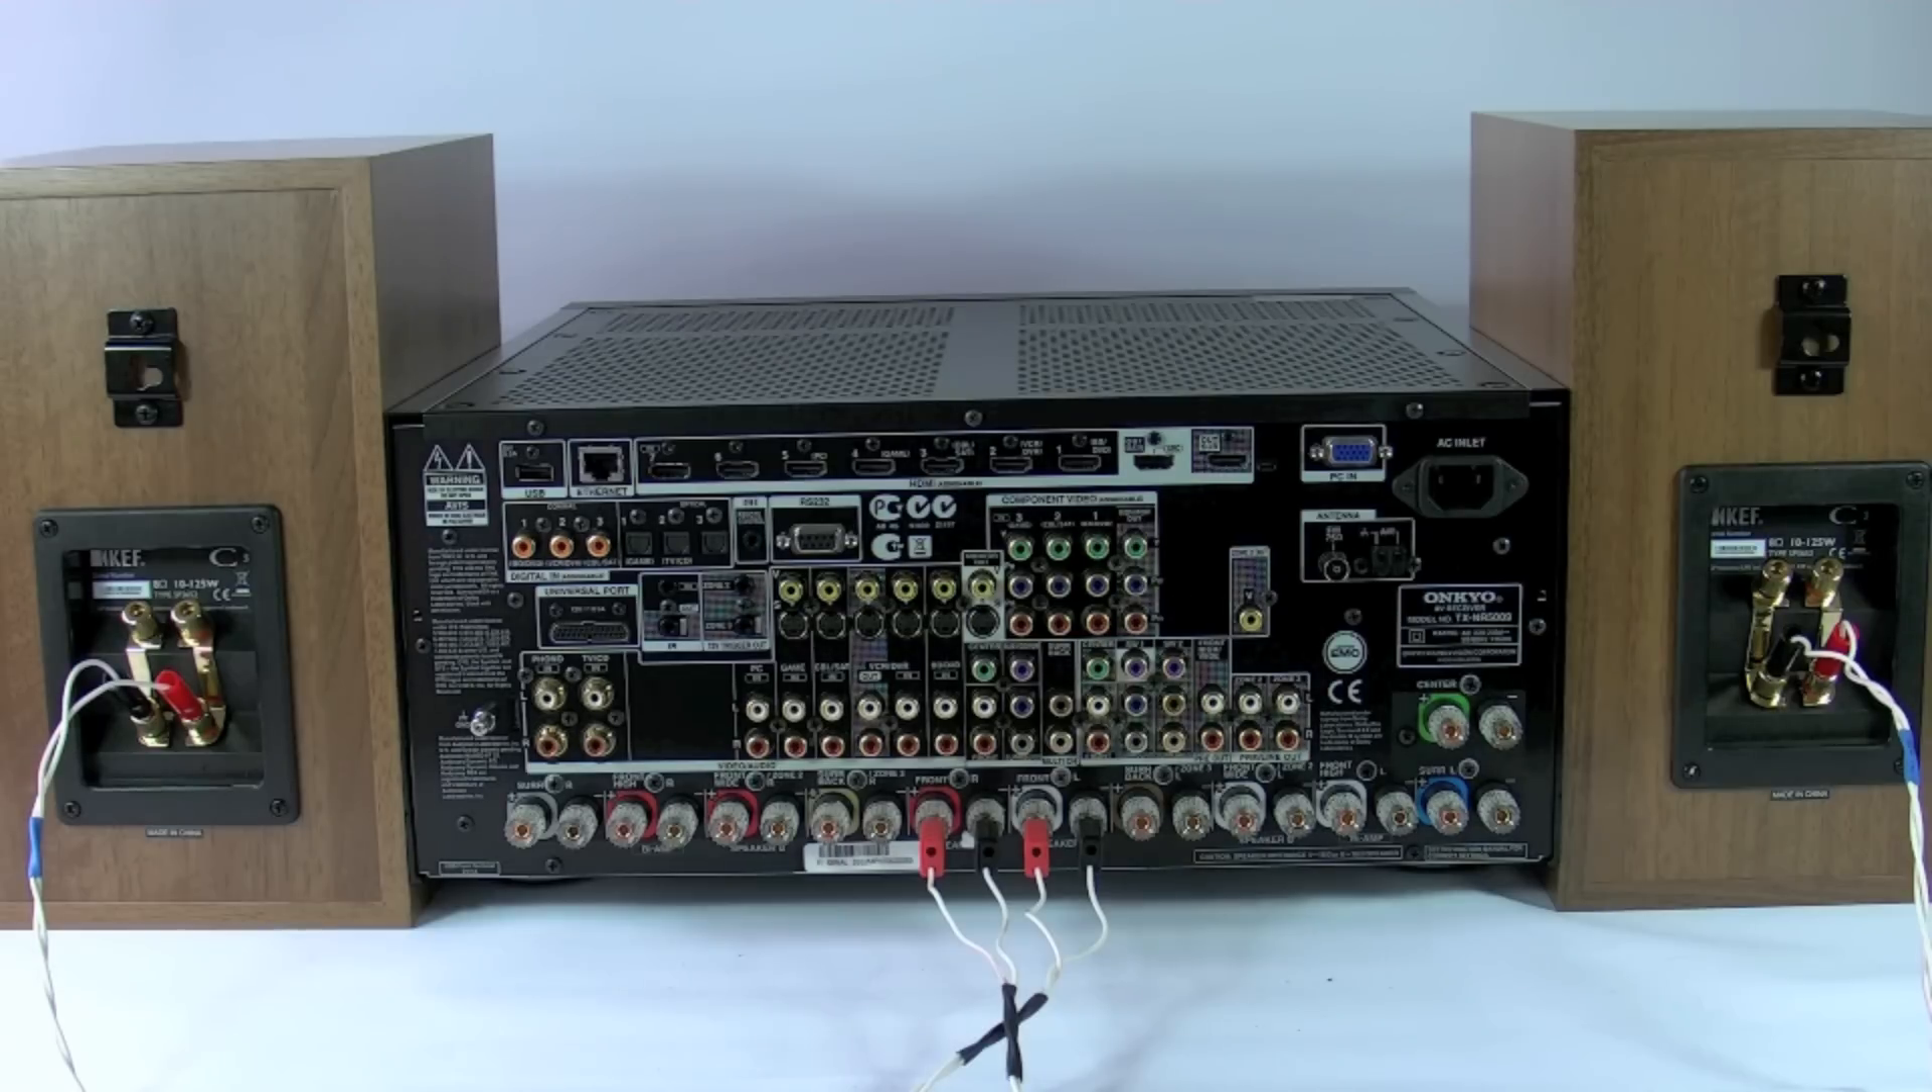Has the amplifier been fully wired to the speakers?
Yes.